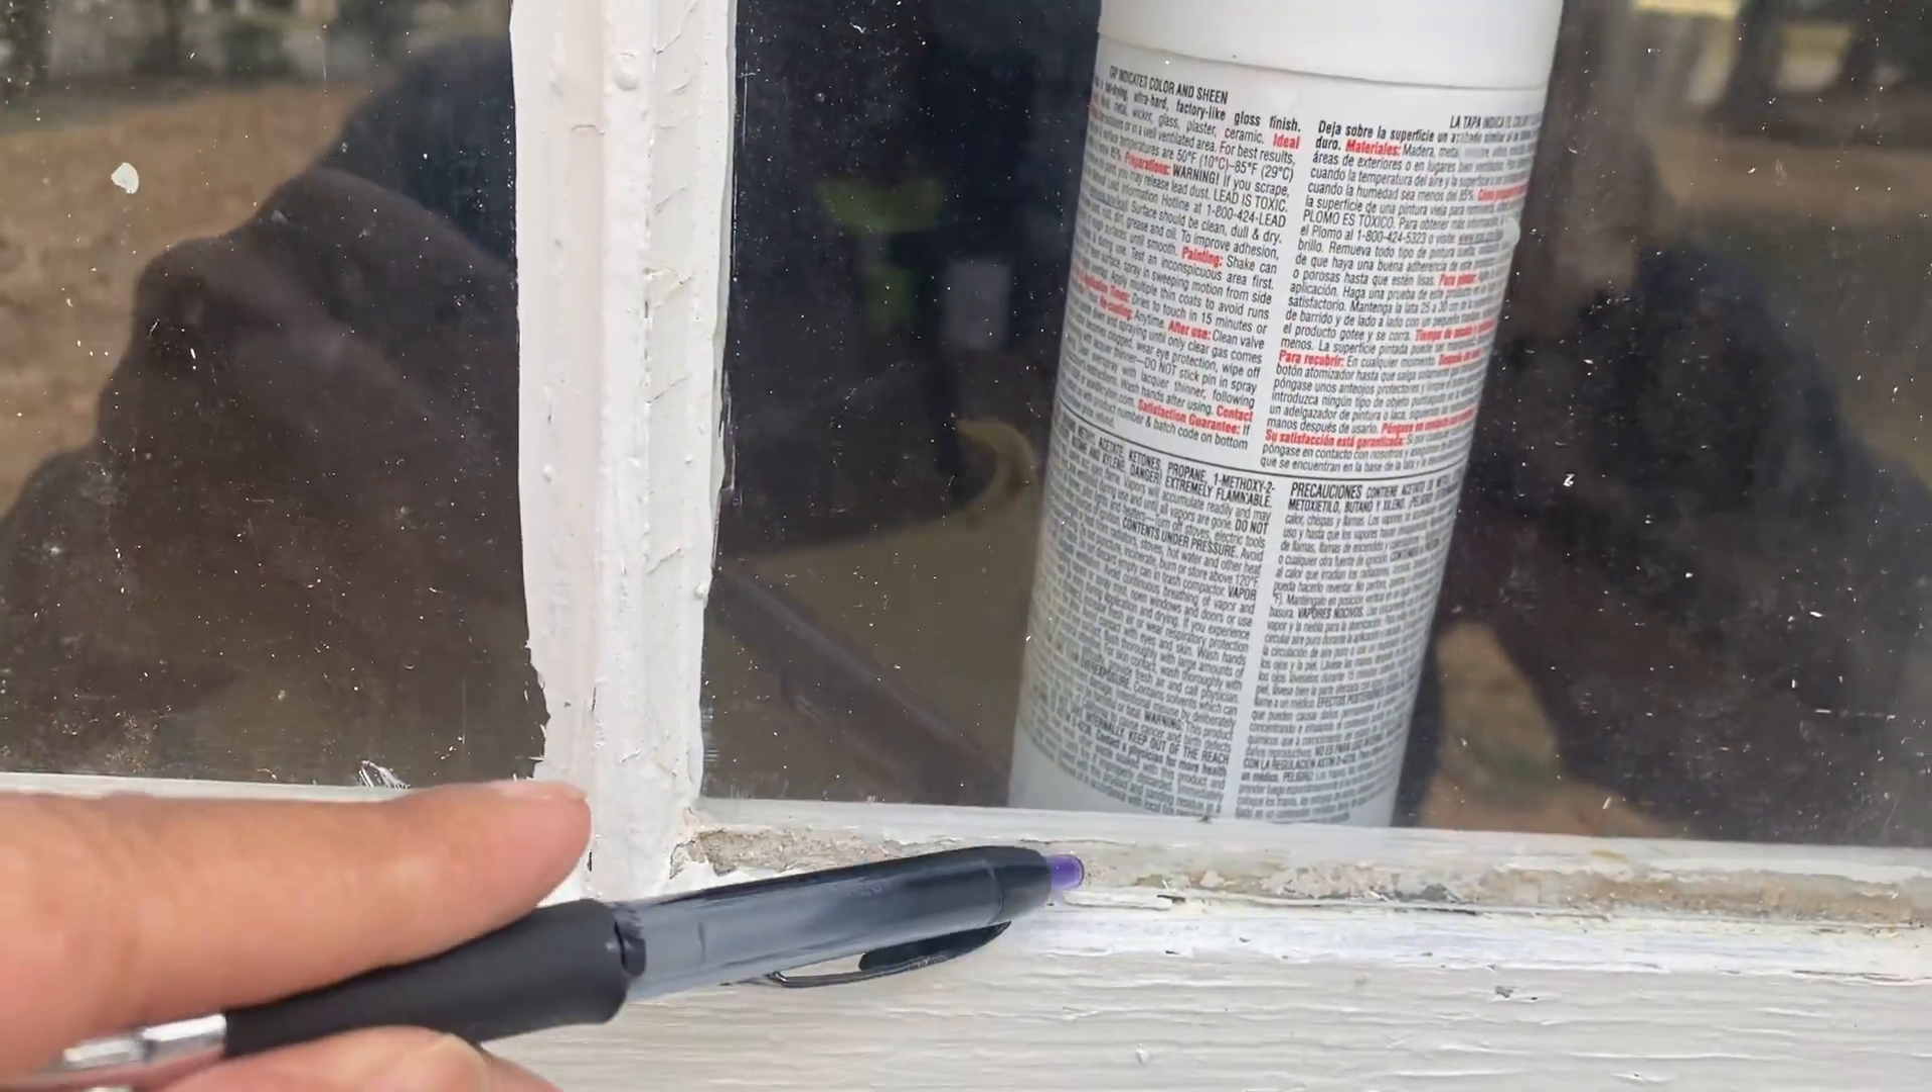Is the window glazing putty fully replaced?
No.